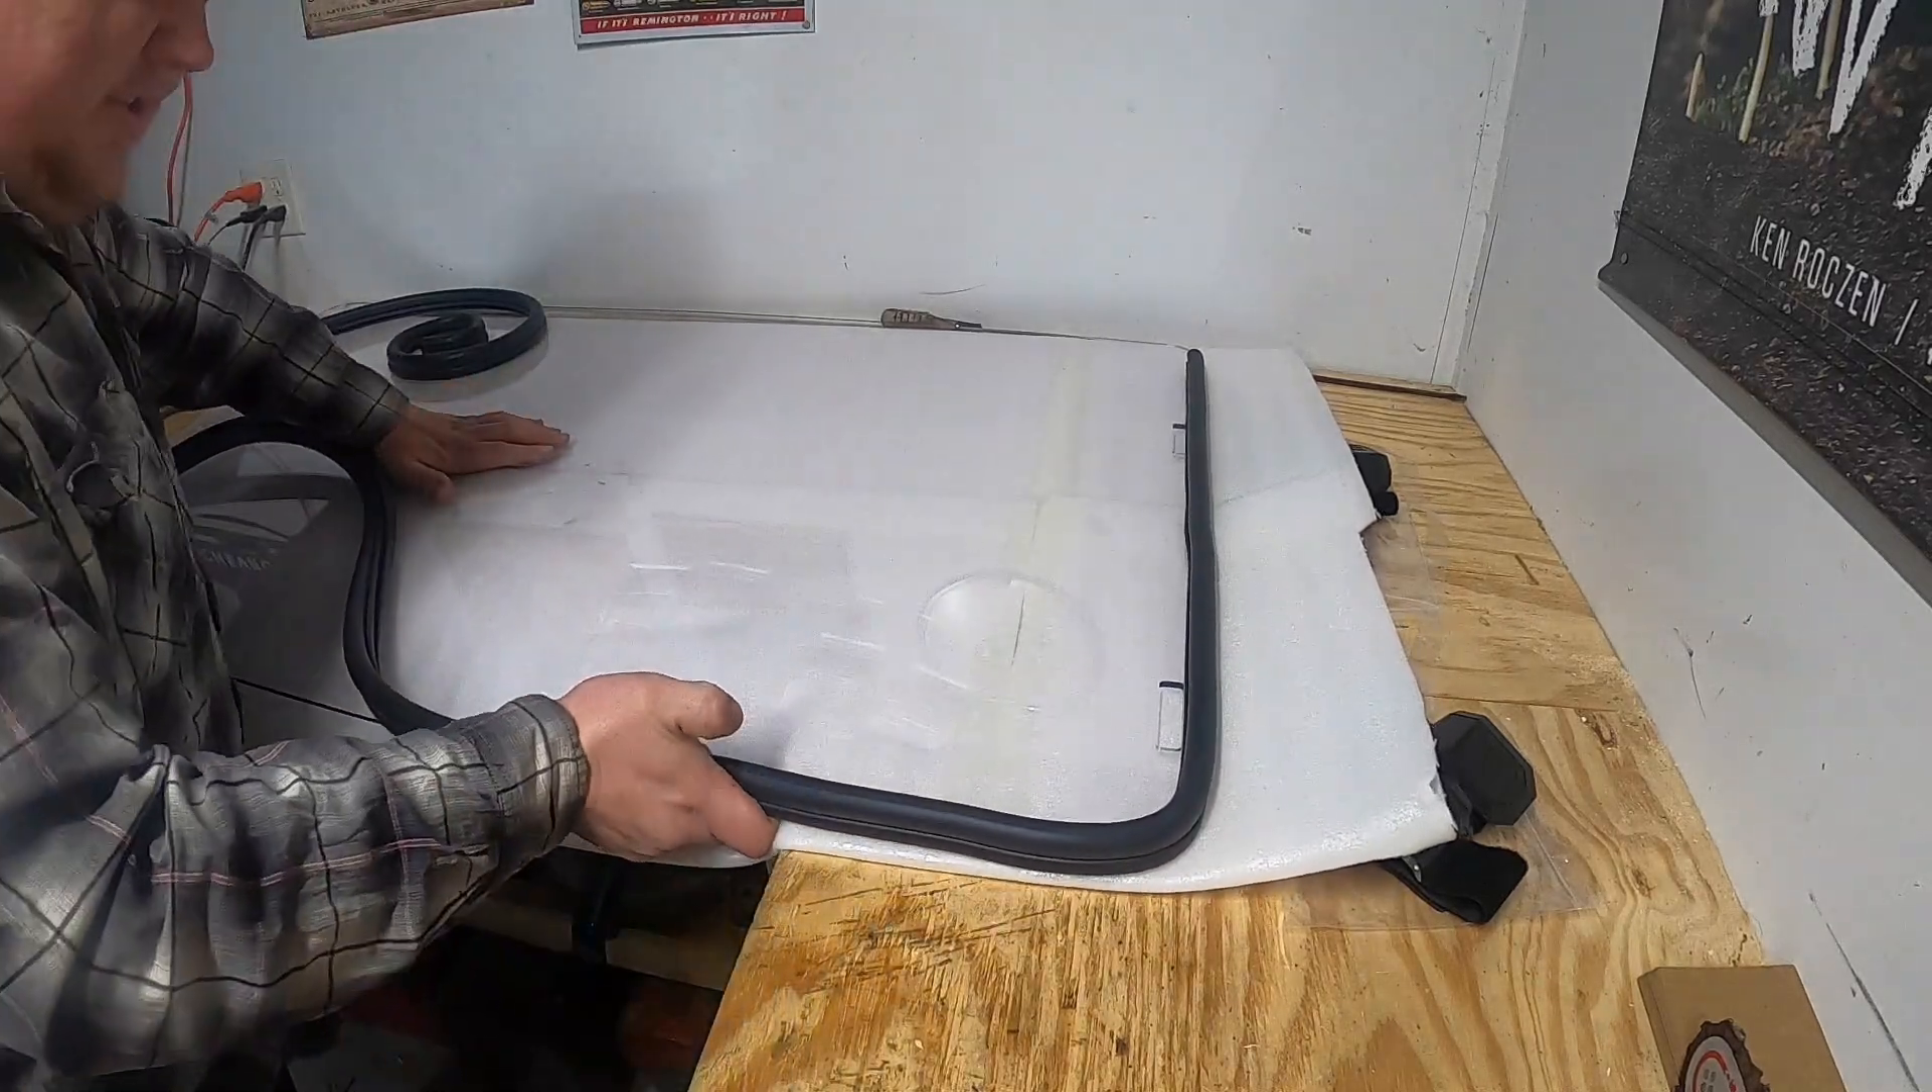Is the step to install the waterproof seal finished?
No.